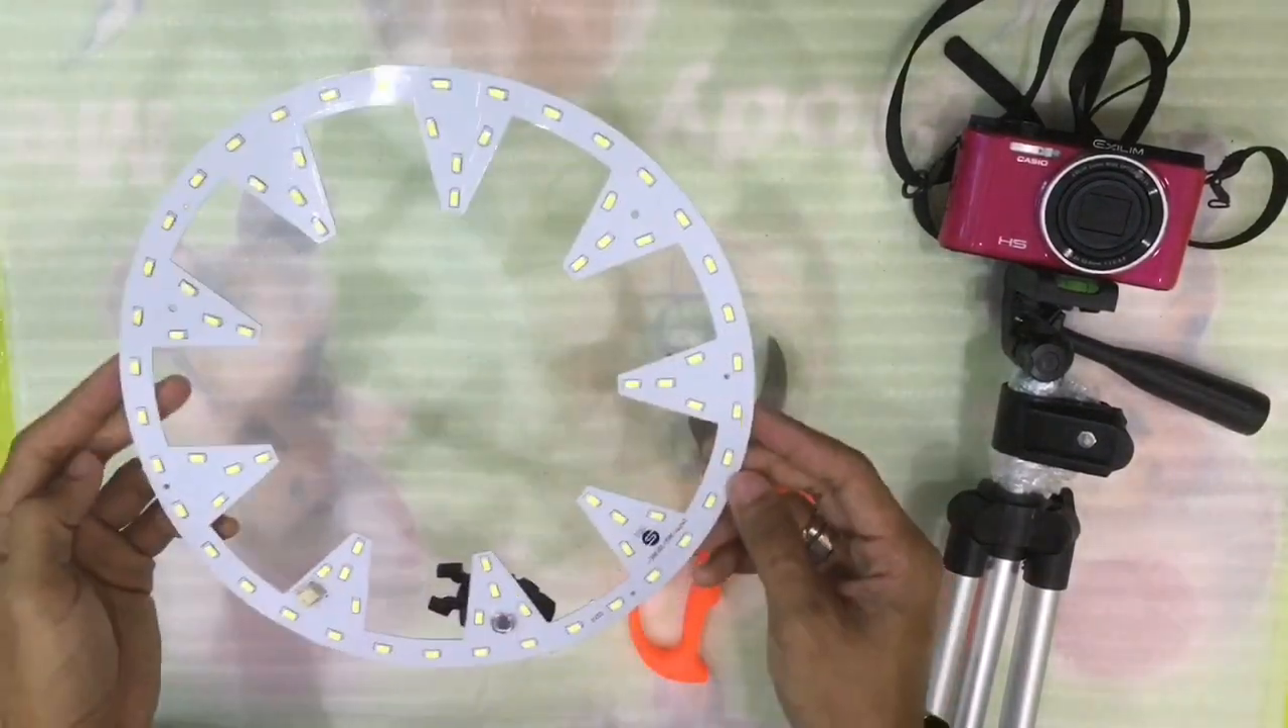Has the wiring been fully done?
No.